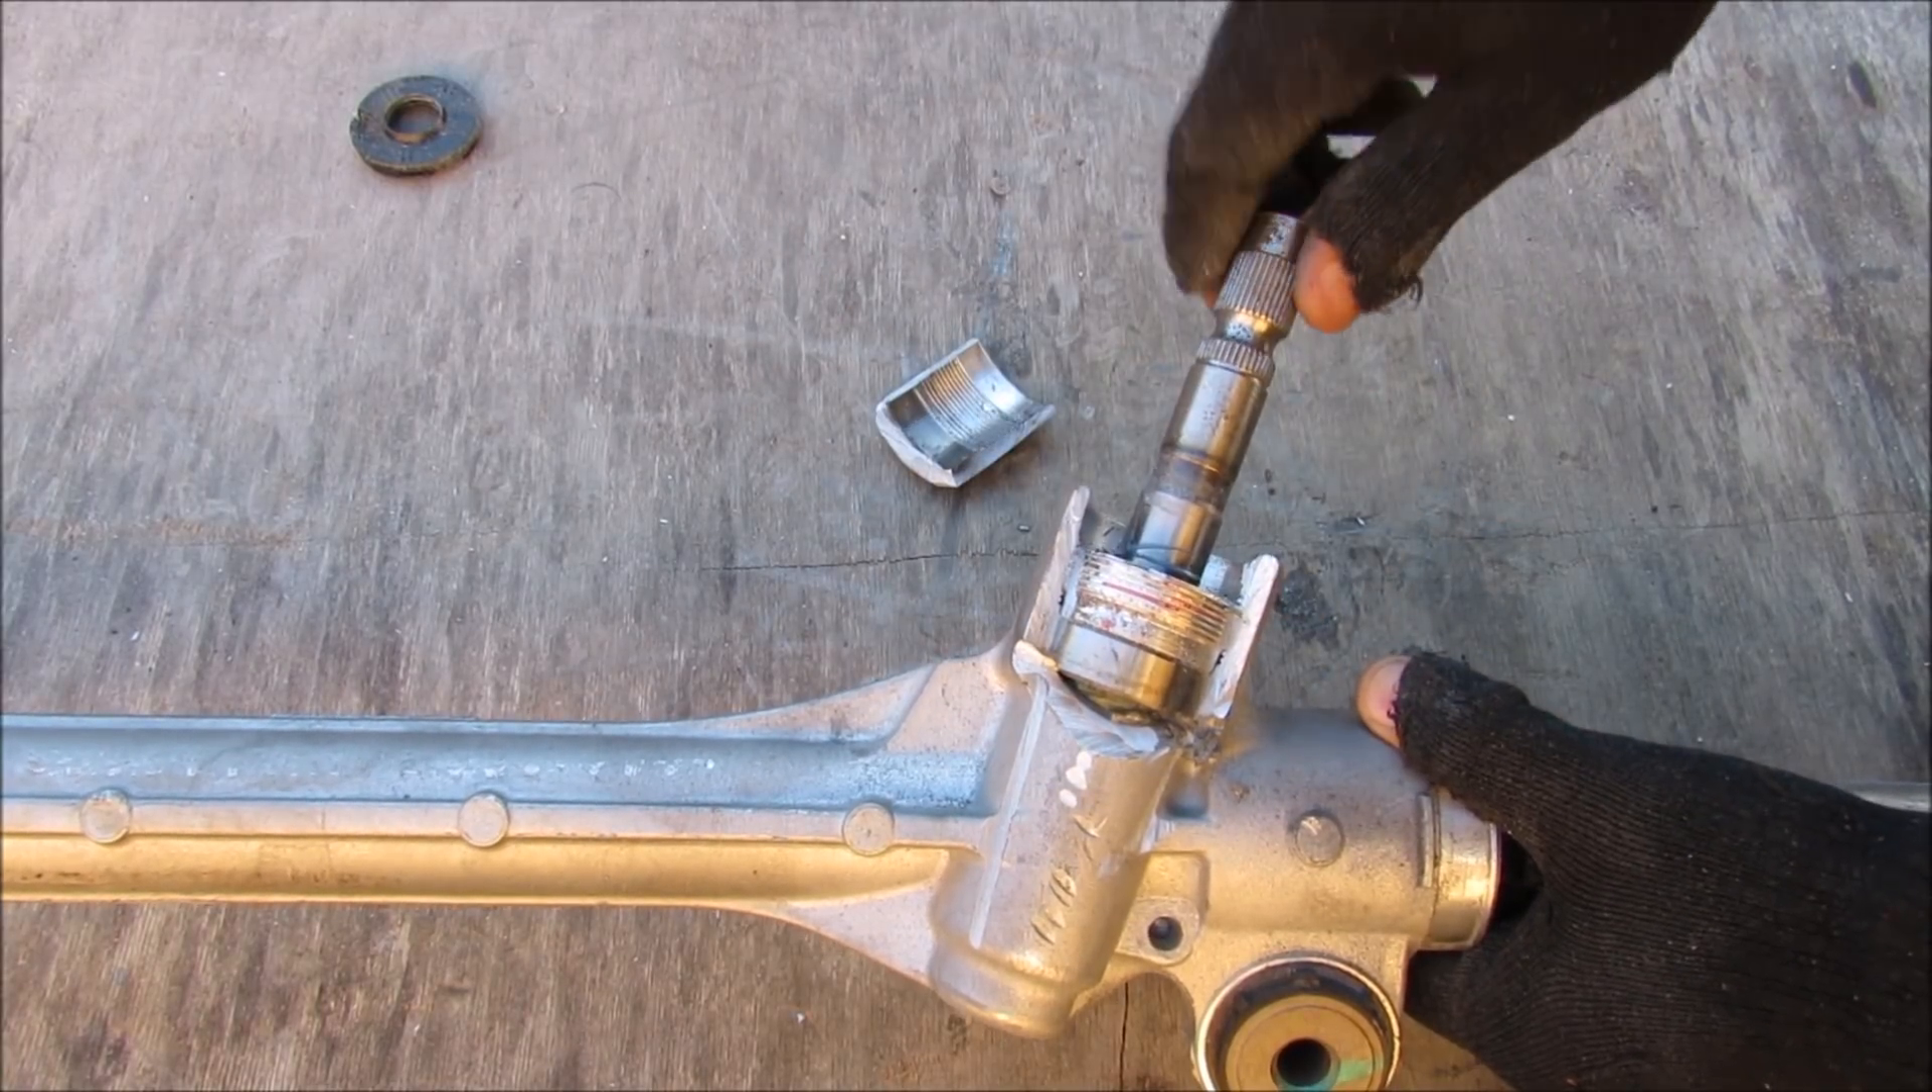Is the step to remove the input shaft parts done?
No.